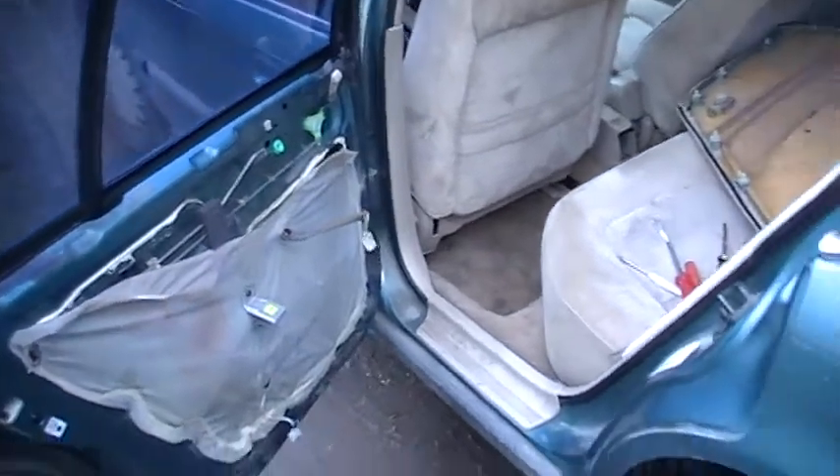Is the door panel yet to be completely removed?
No.